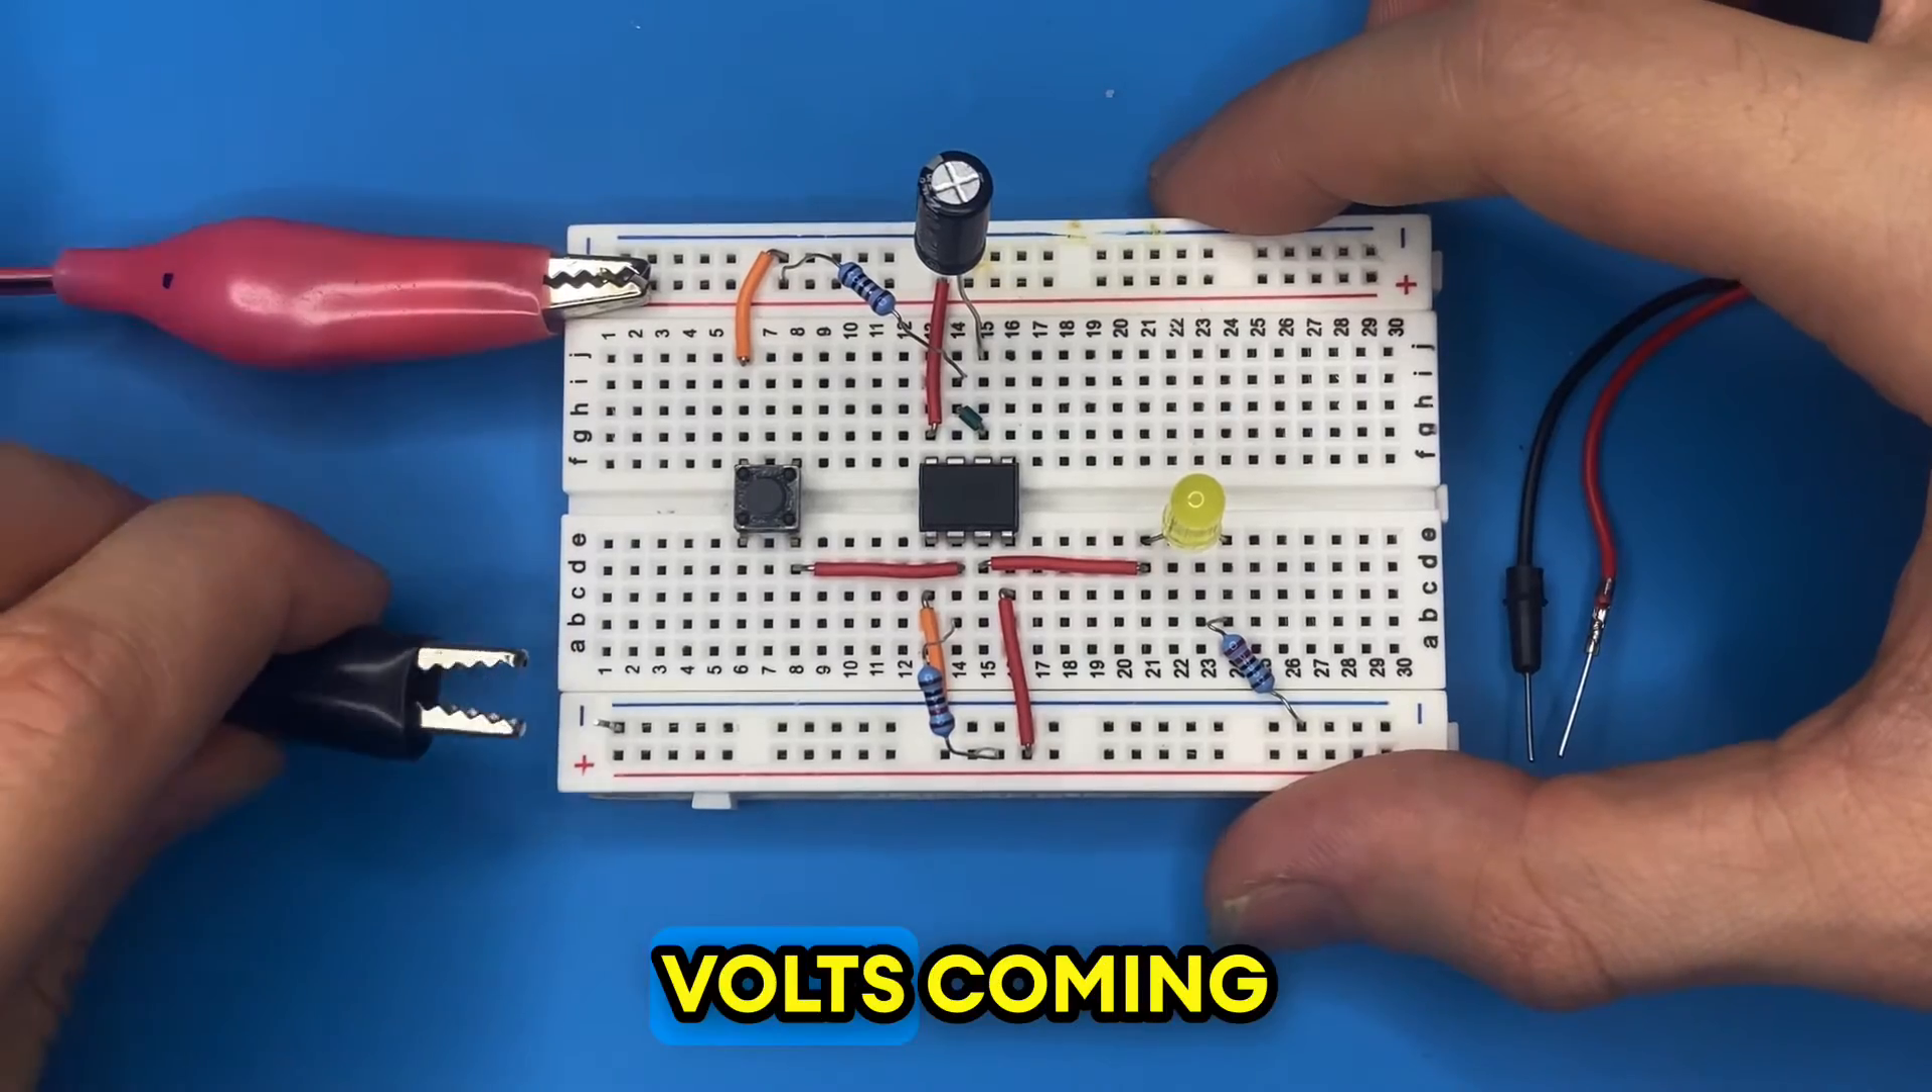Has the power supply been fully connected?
No.